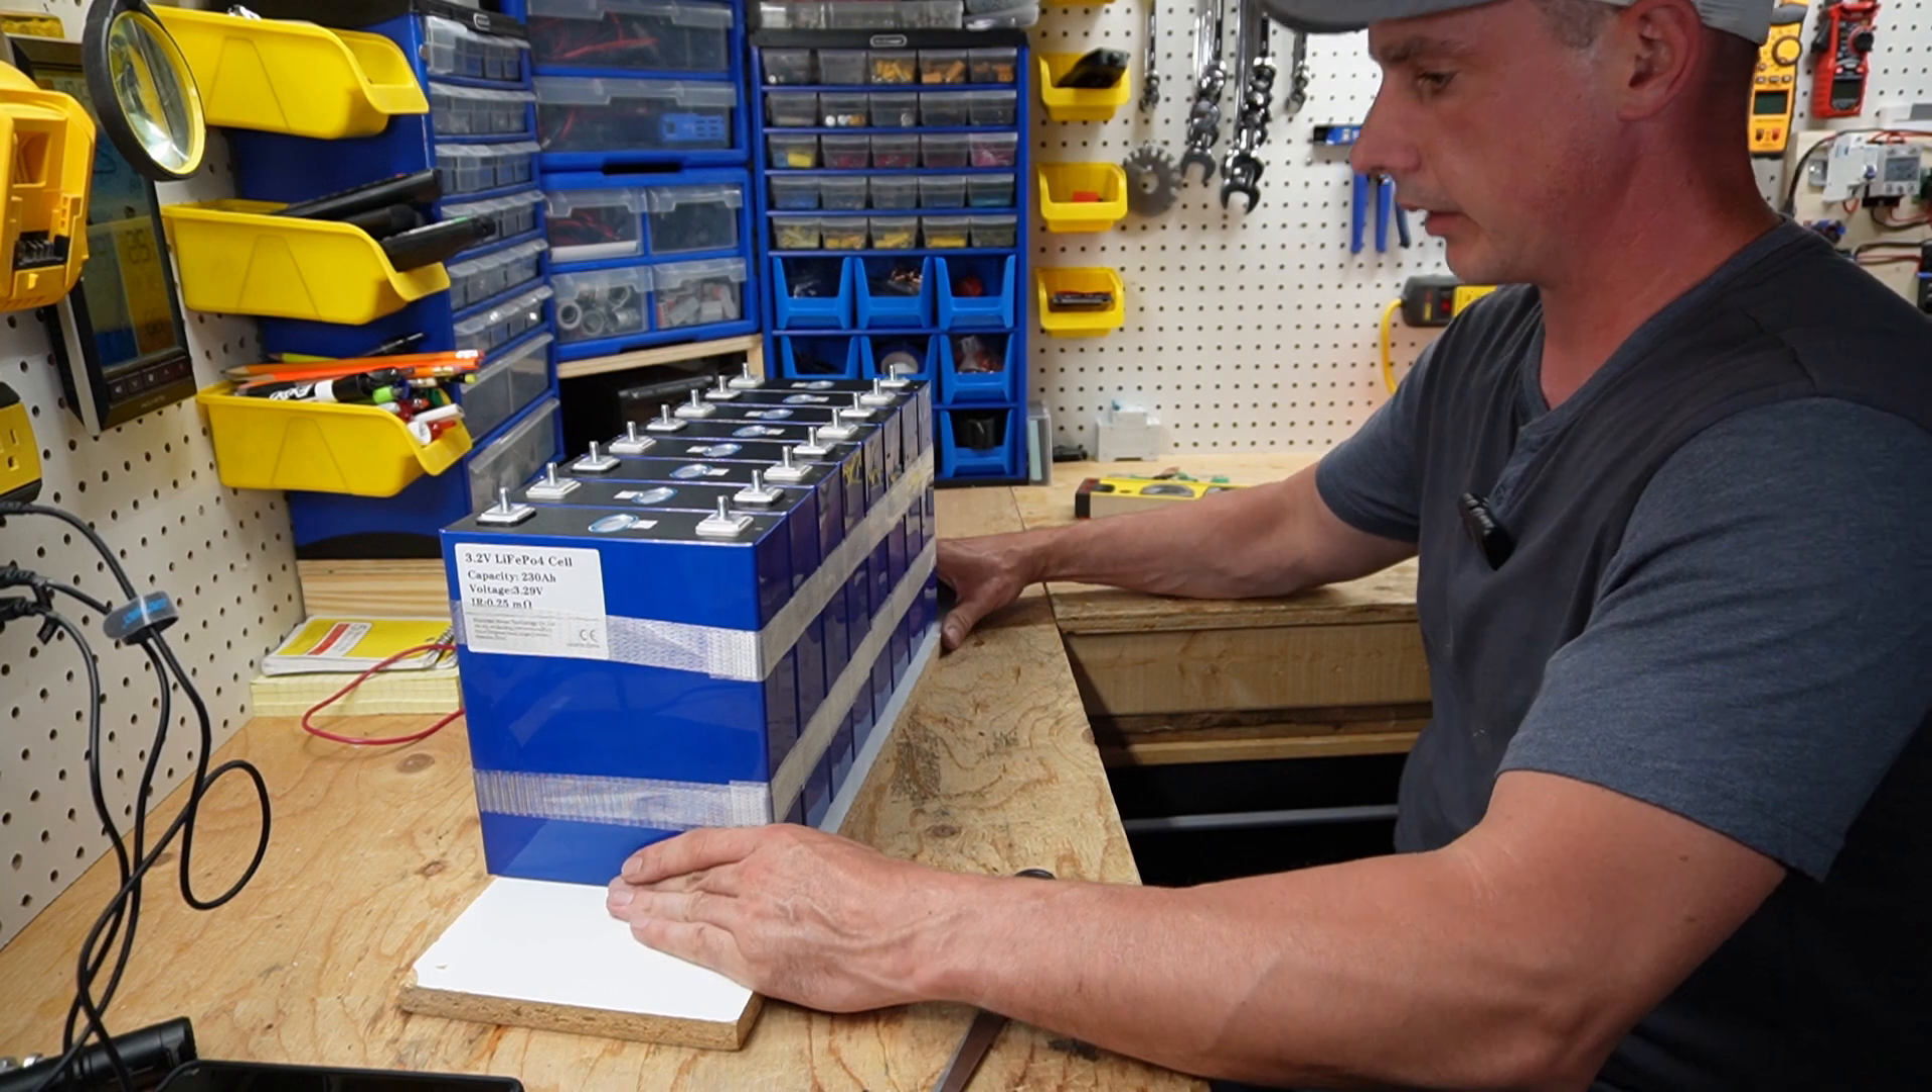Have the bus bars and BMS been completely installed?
No.